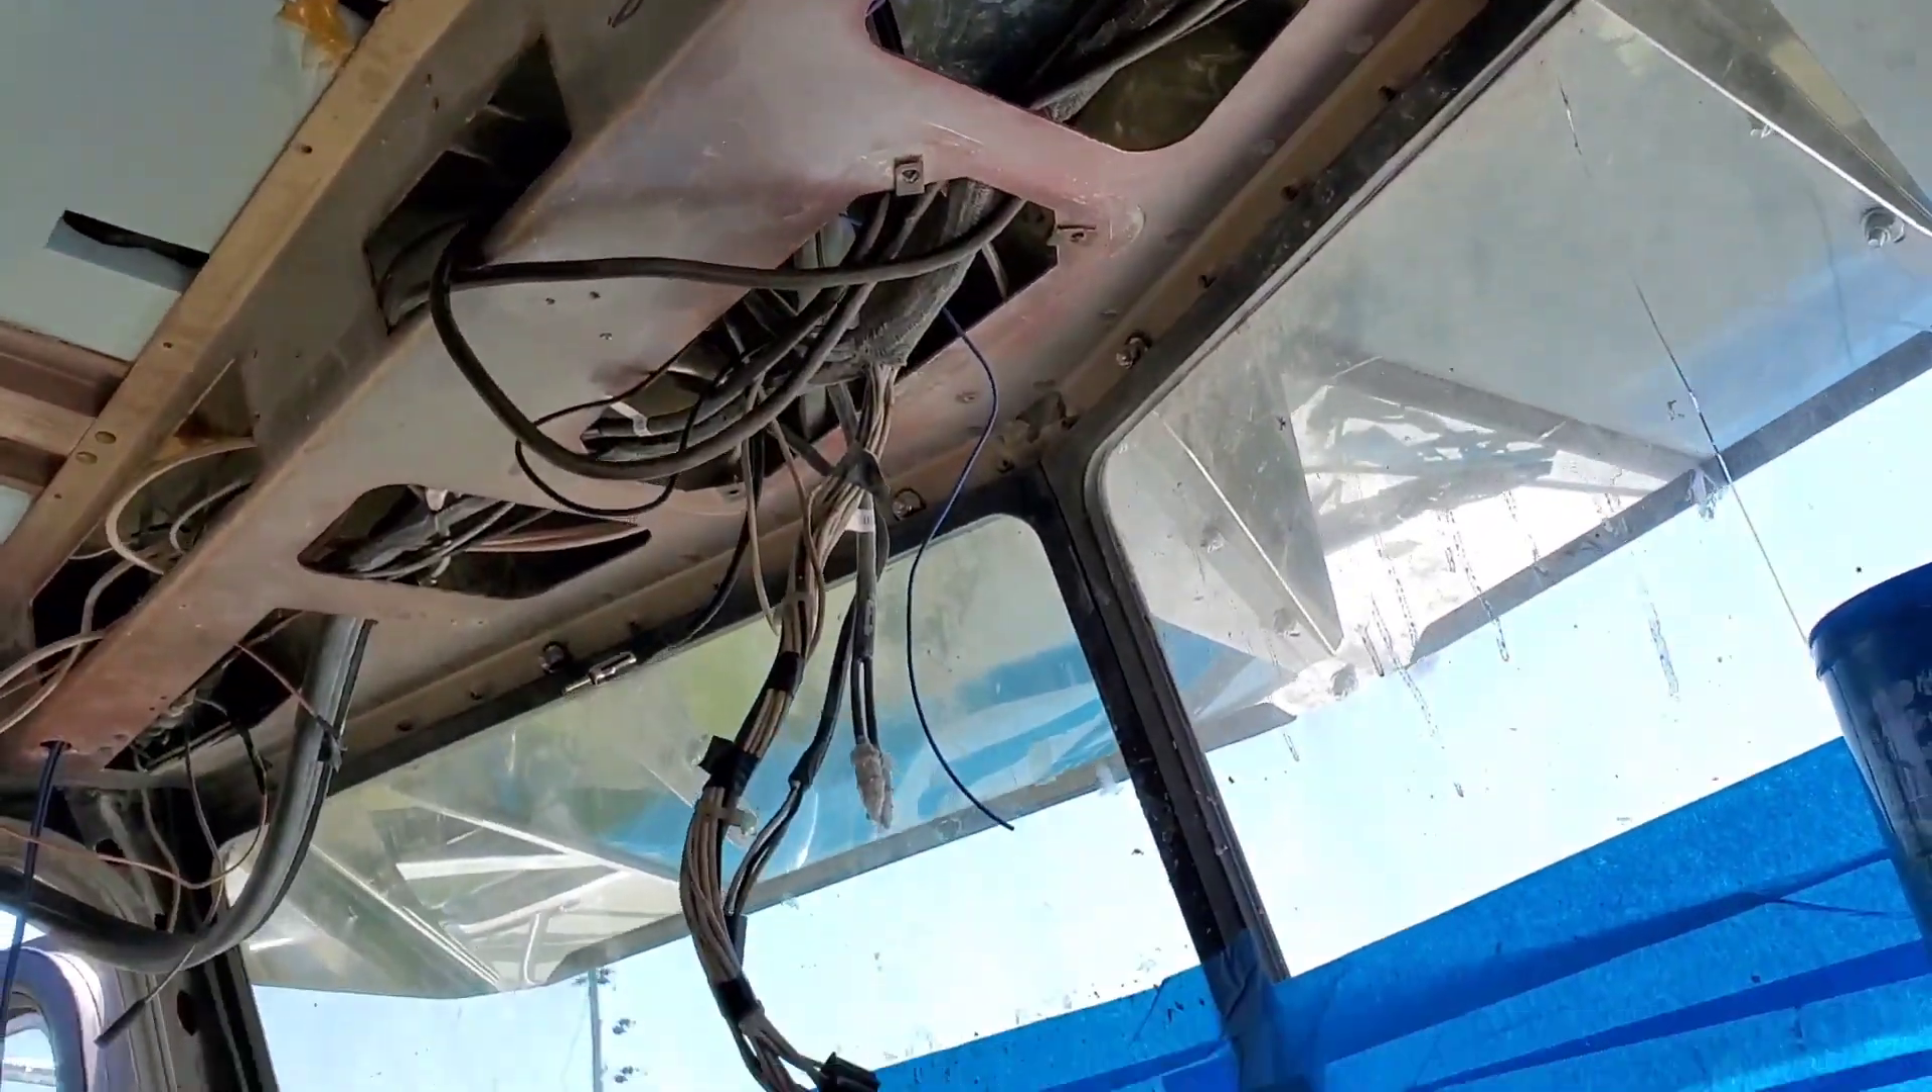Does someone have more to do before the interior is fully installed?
Yes.